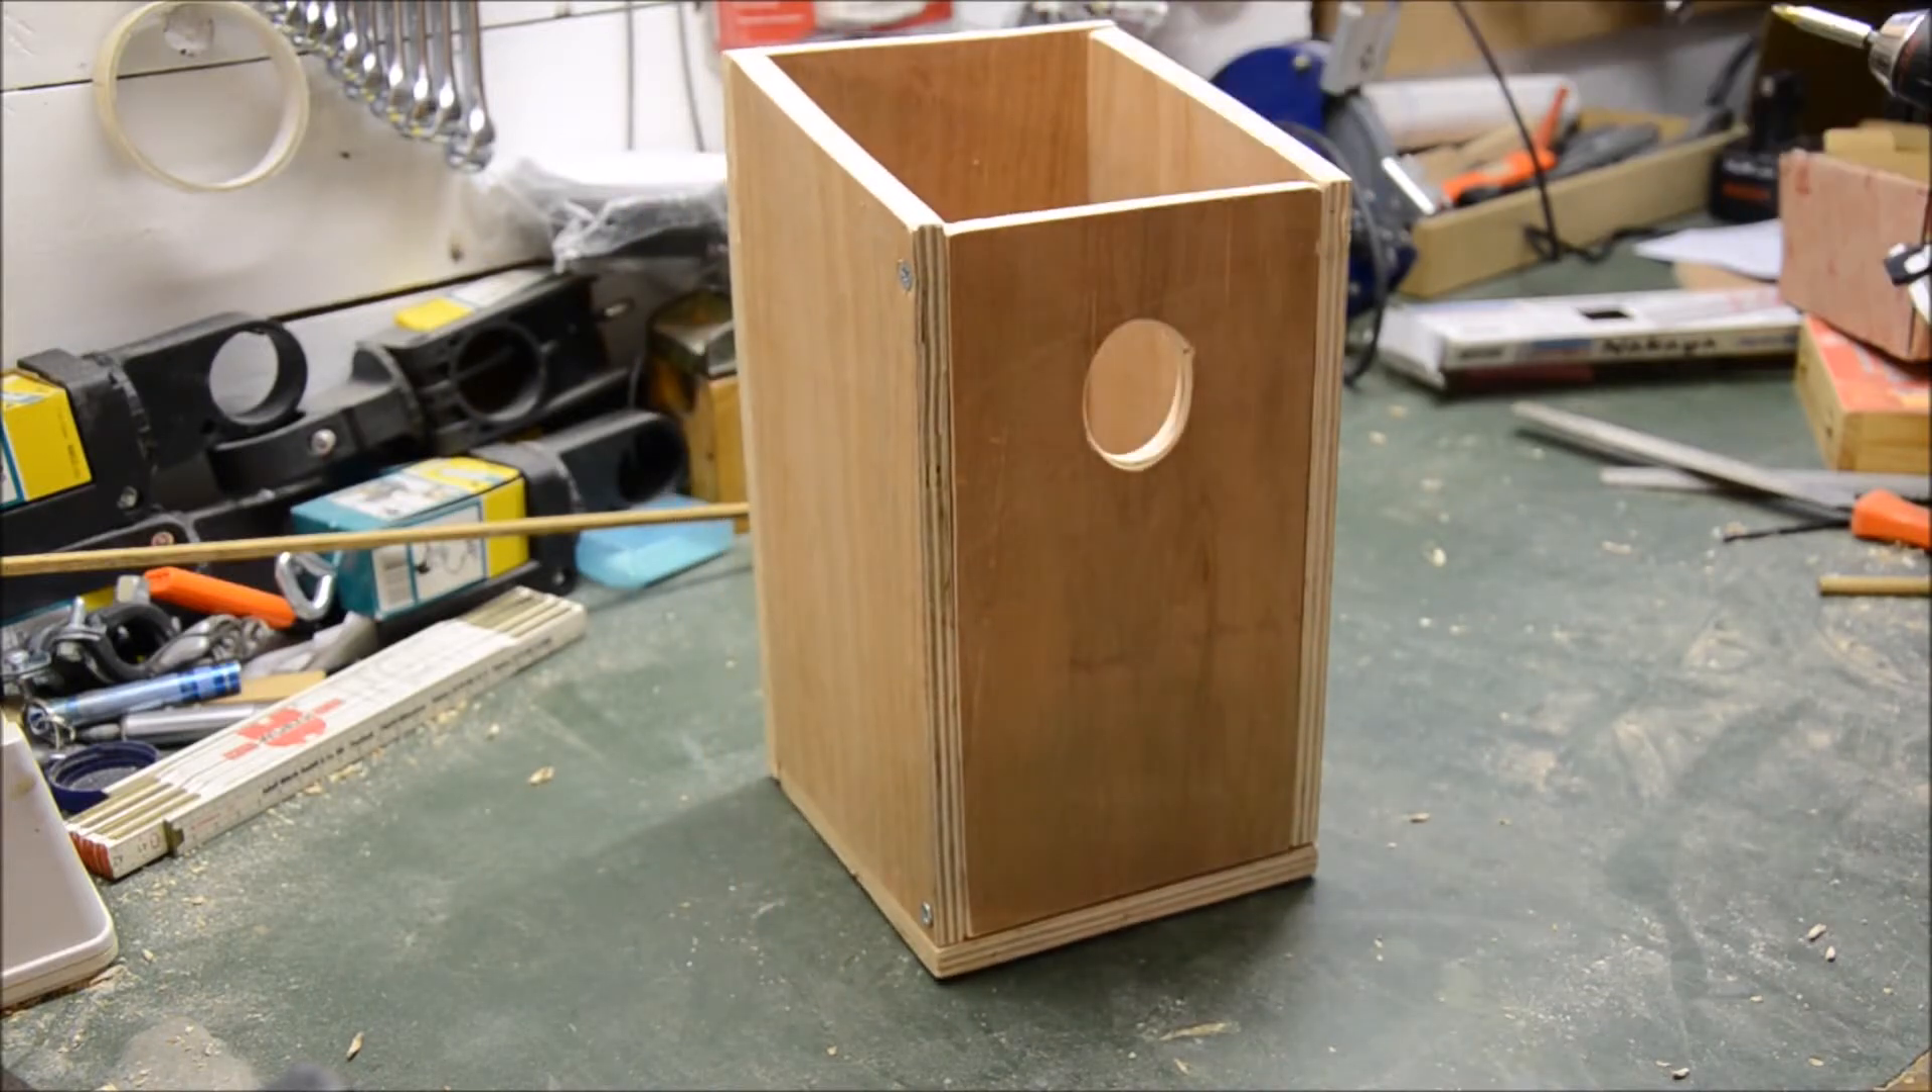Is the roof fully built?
No.